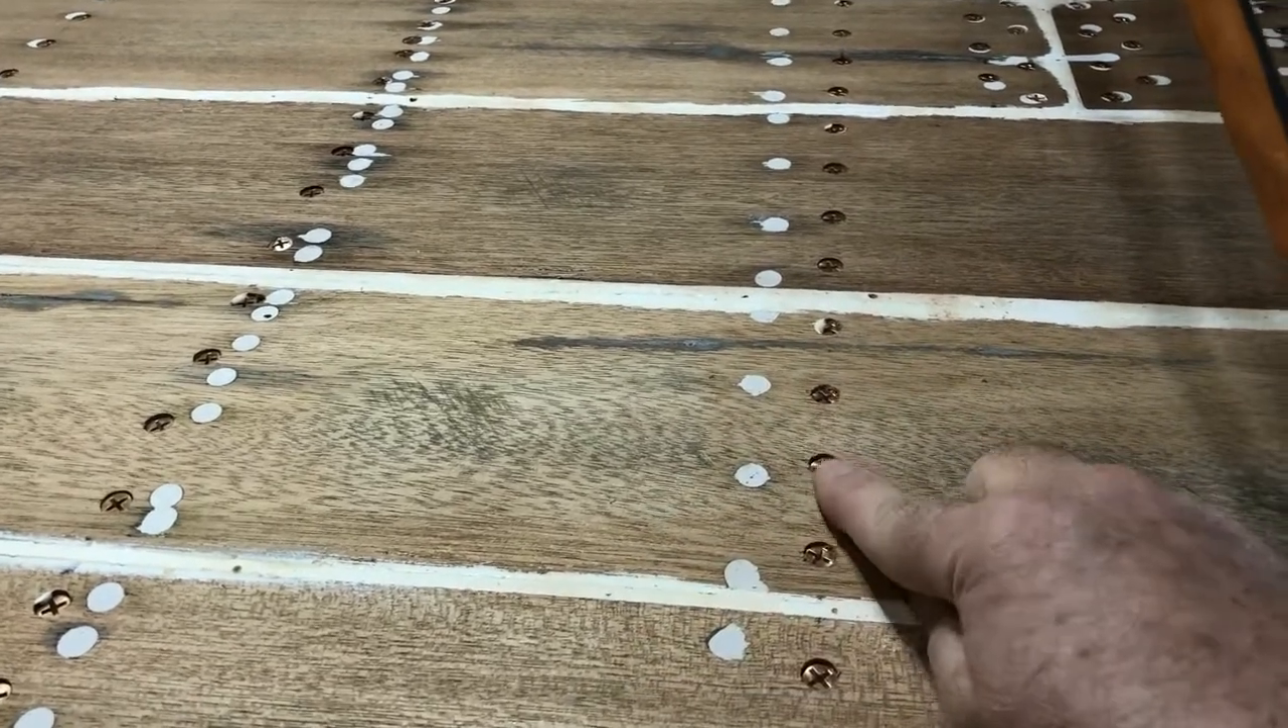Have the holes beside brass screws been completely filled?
Yes.